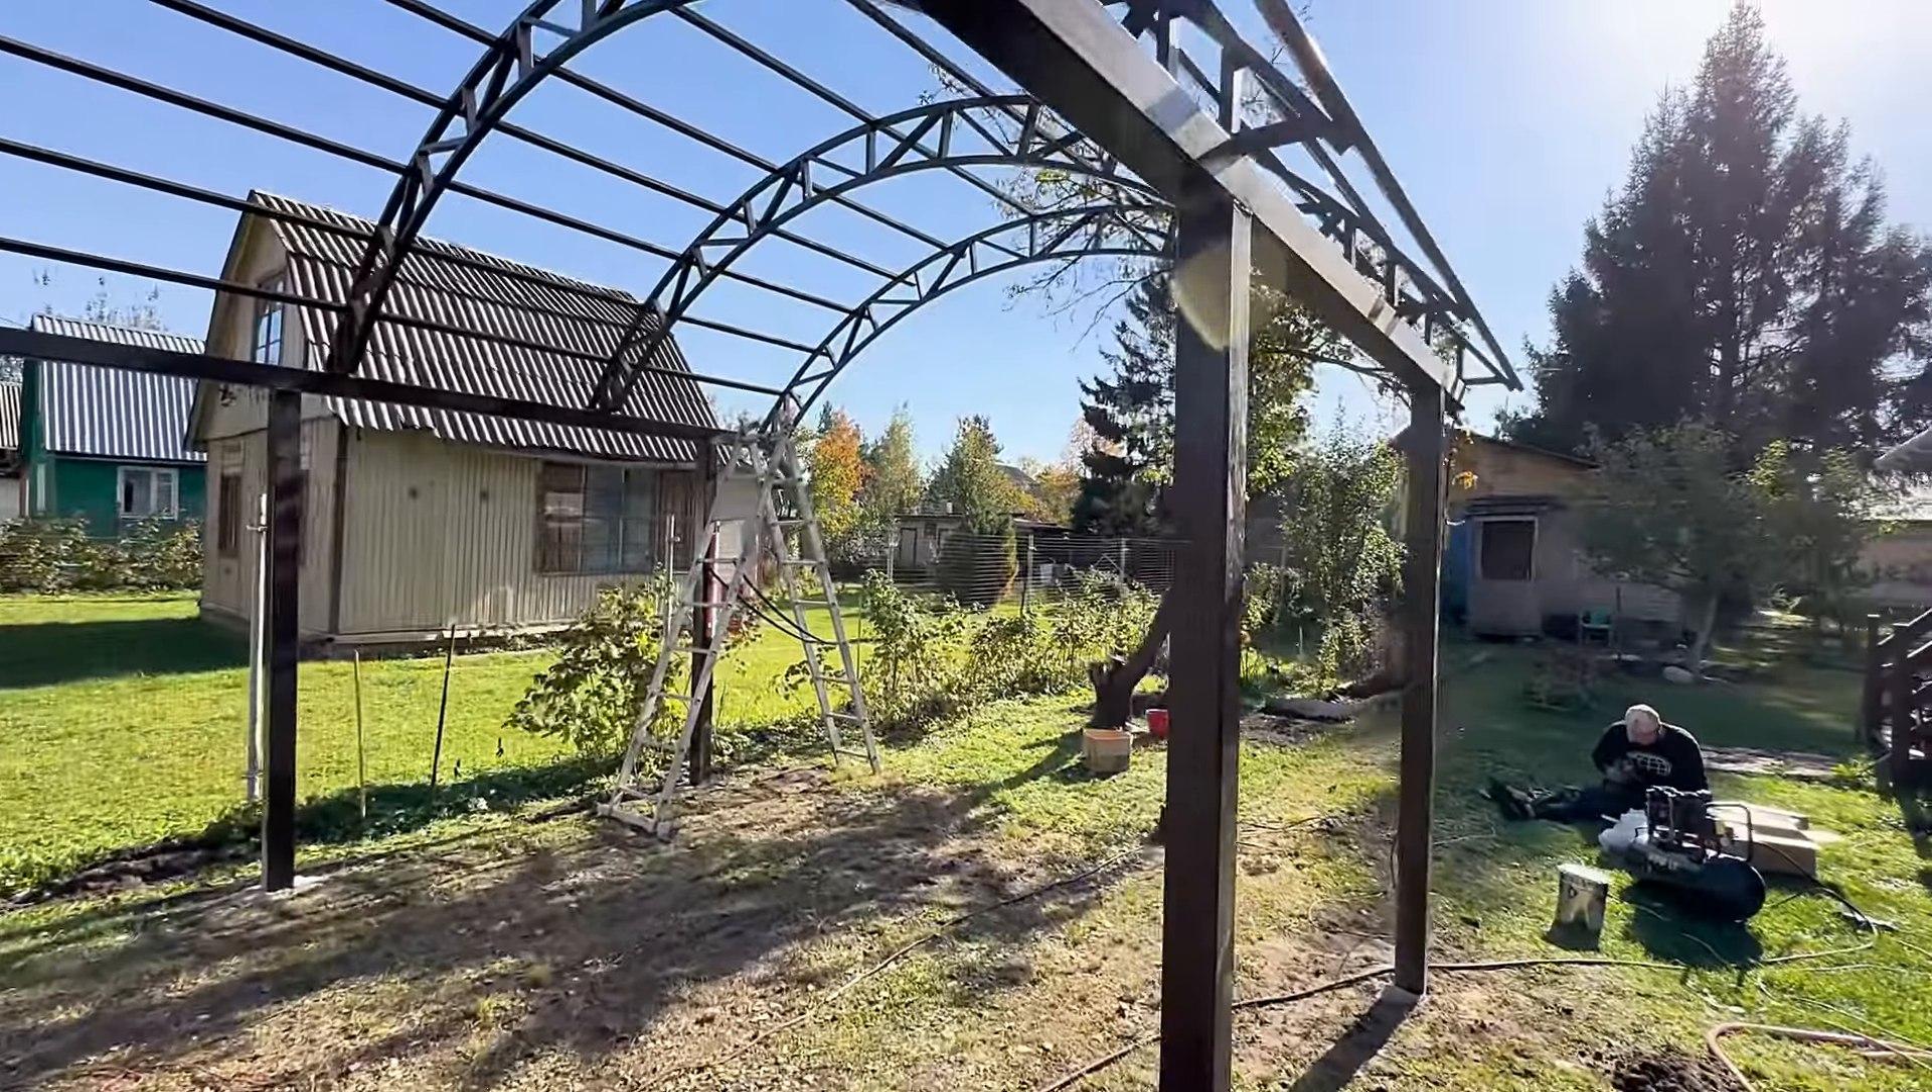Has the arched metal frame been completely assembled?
Yes.